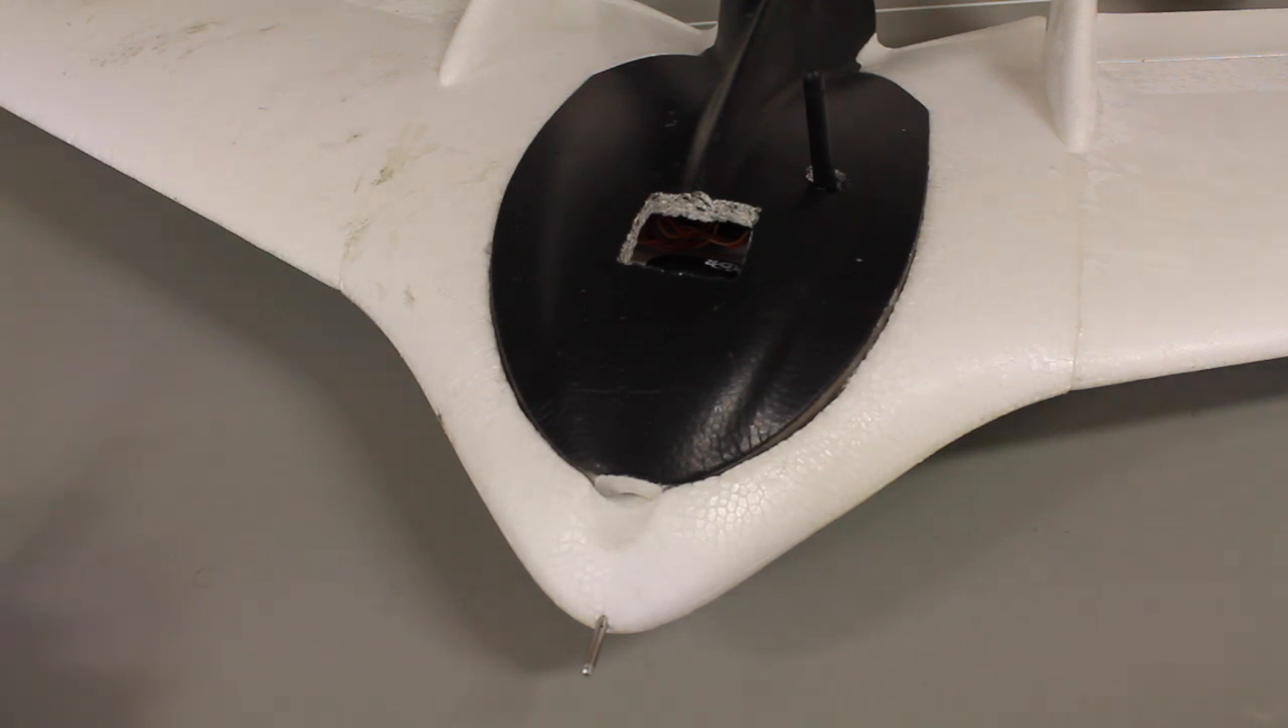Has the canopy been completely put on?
Yes.